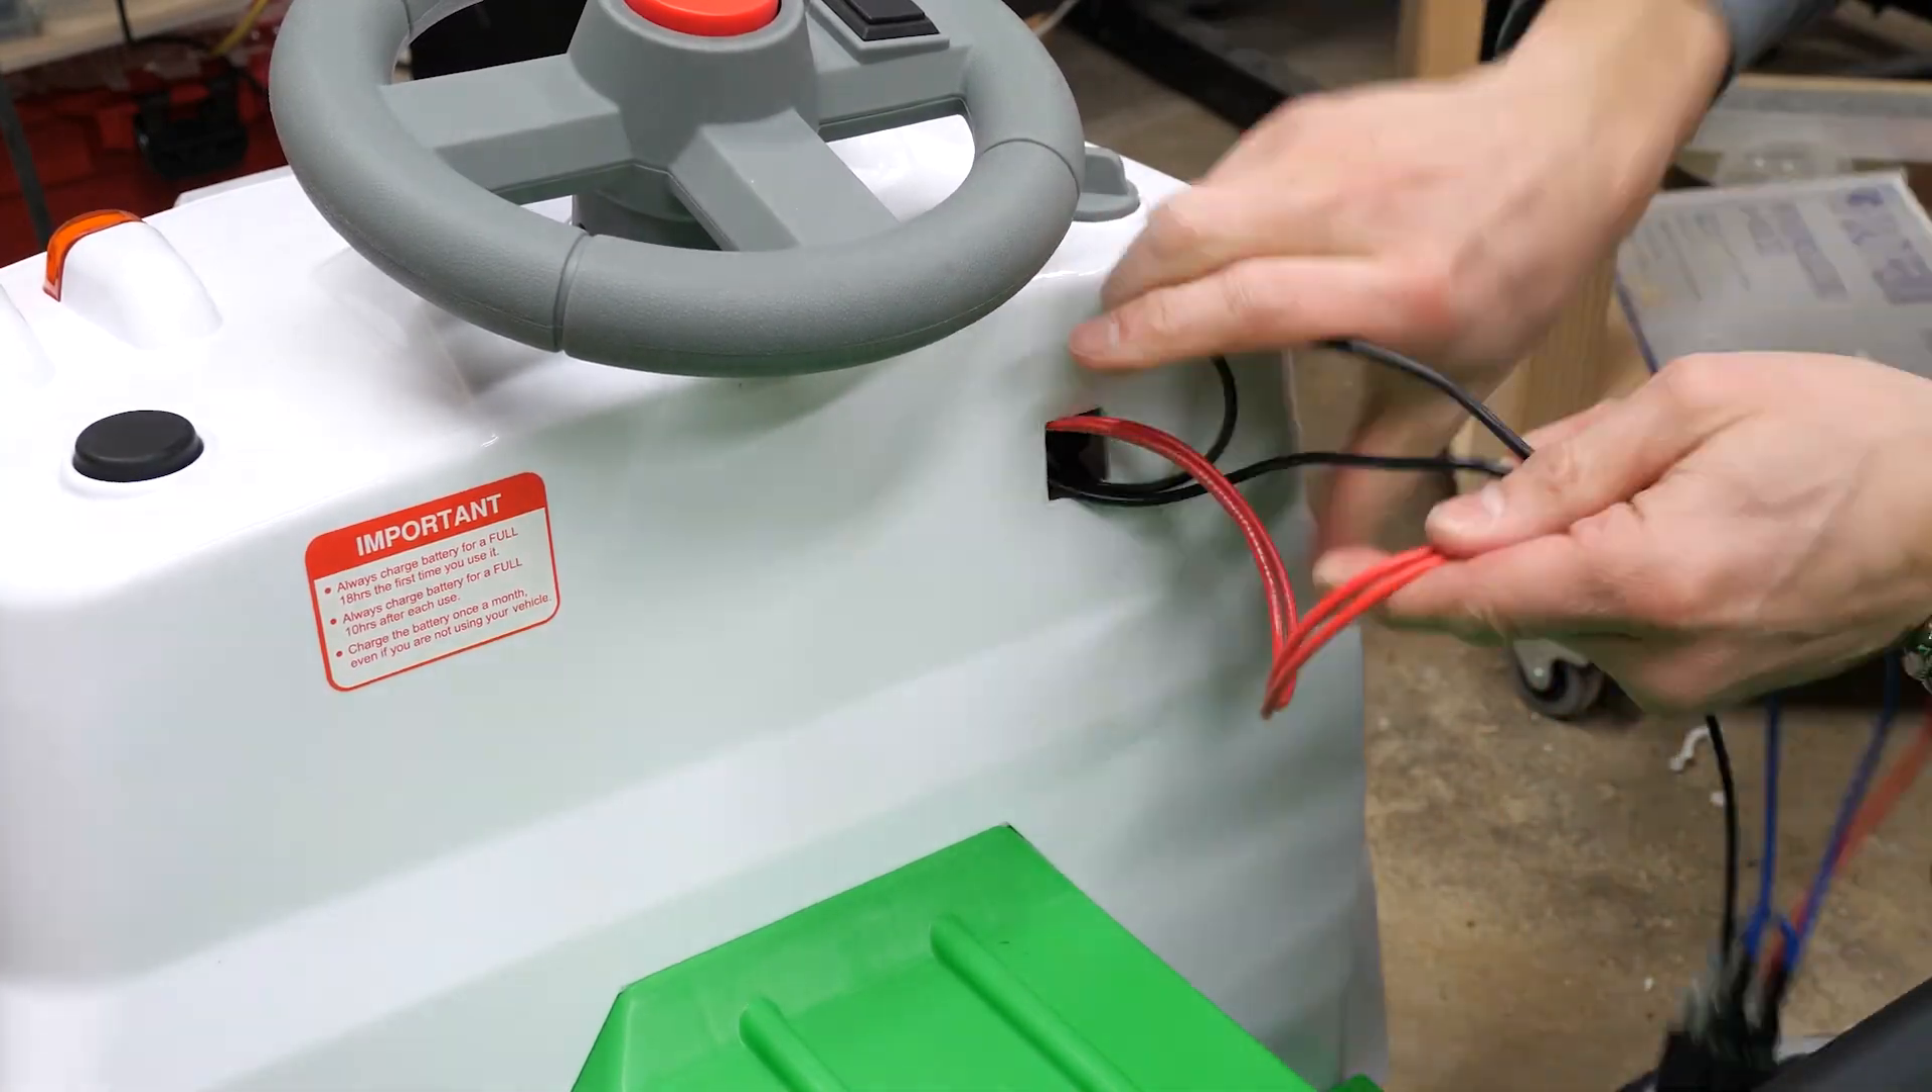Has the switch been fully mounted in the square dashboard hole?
No.